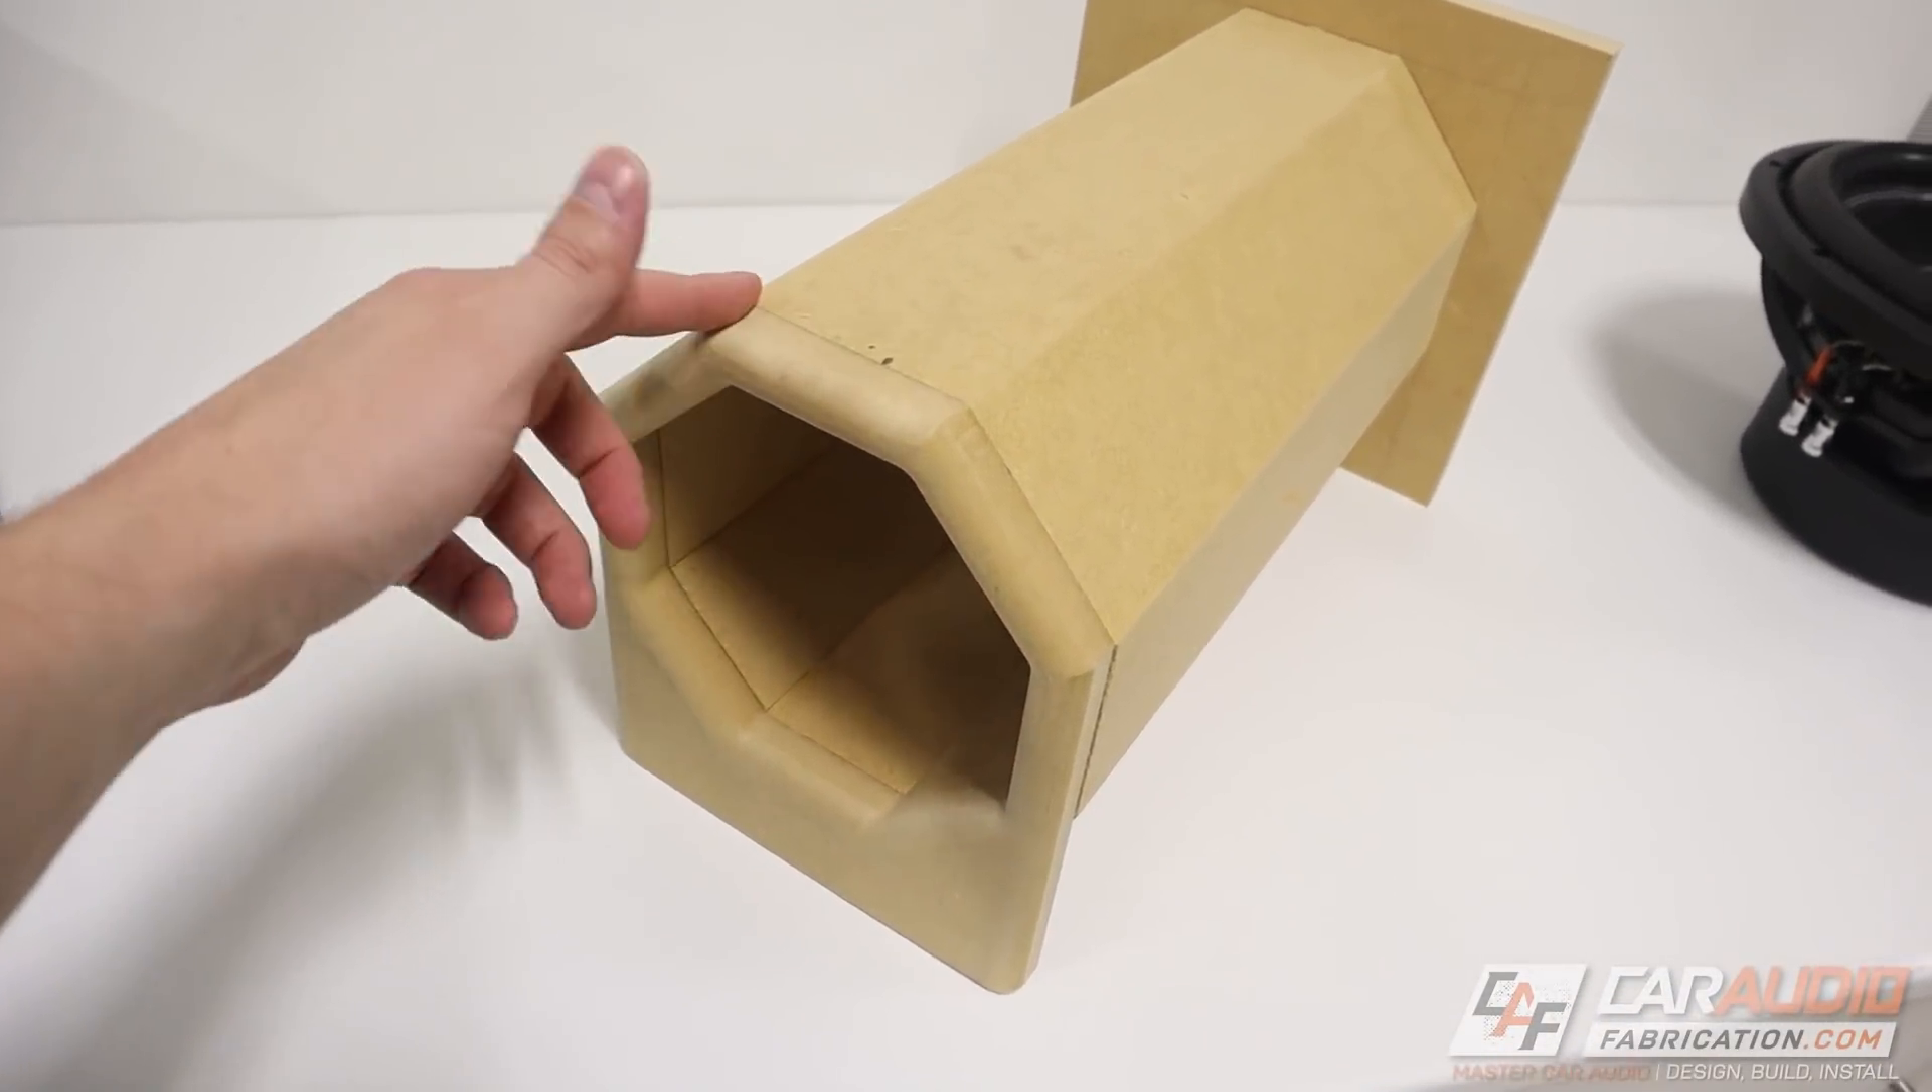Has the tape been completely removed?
Yes.